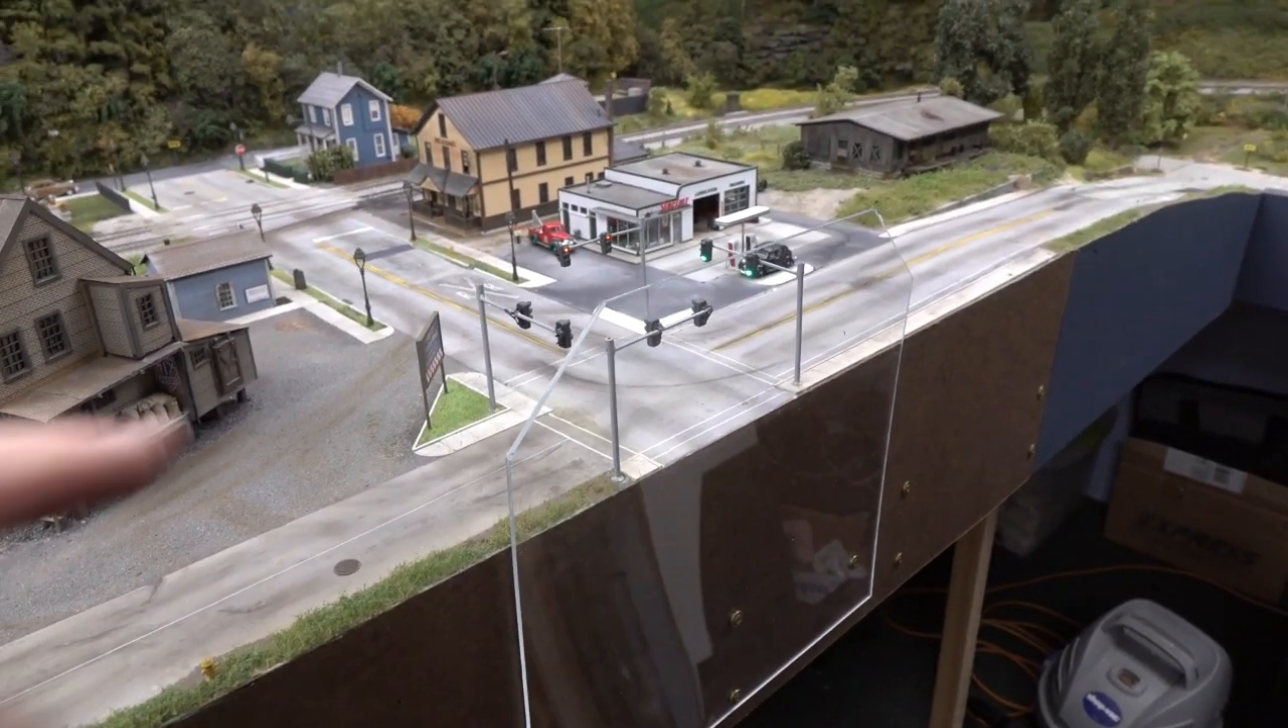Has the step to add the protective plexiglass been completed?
Yes.